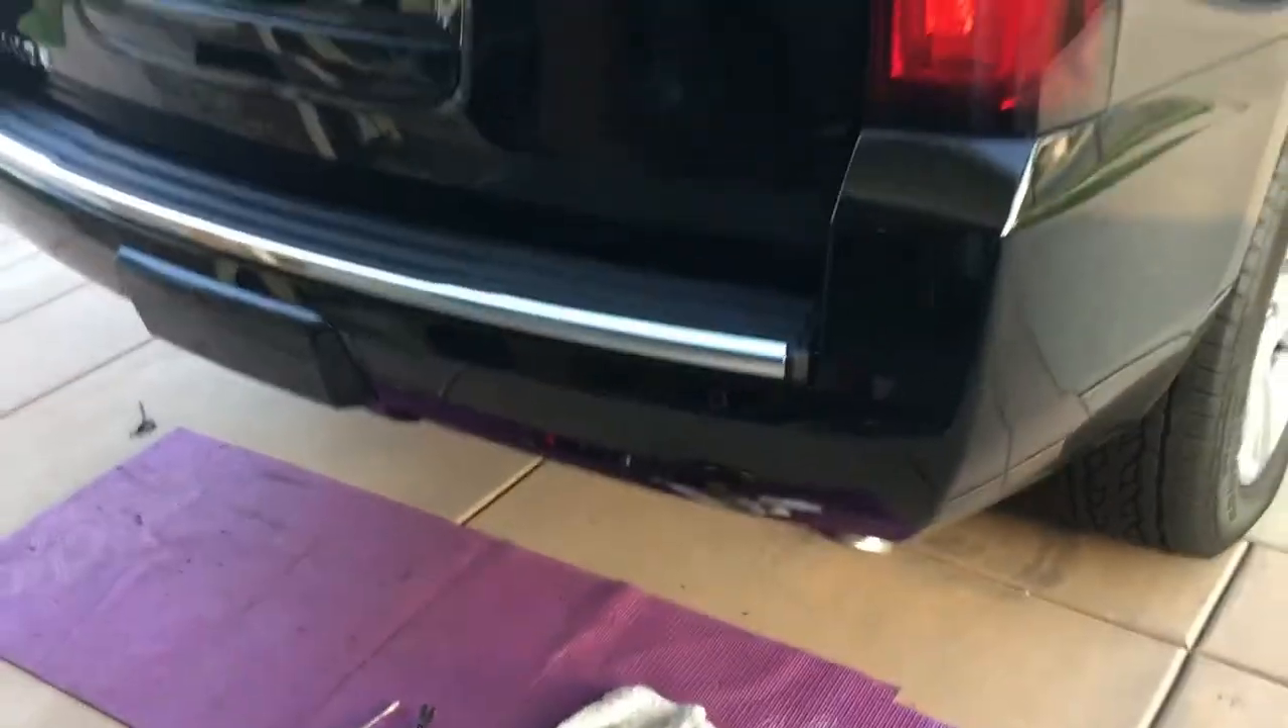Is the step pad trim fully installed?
Yes.